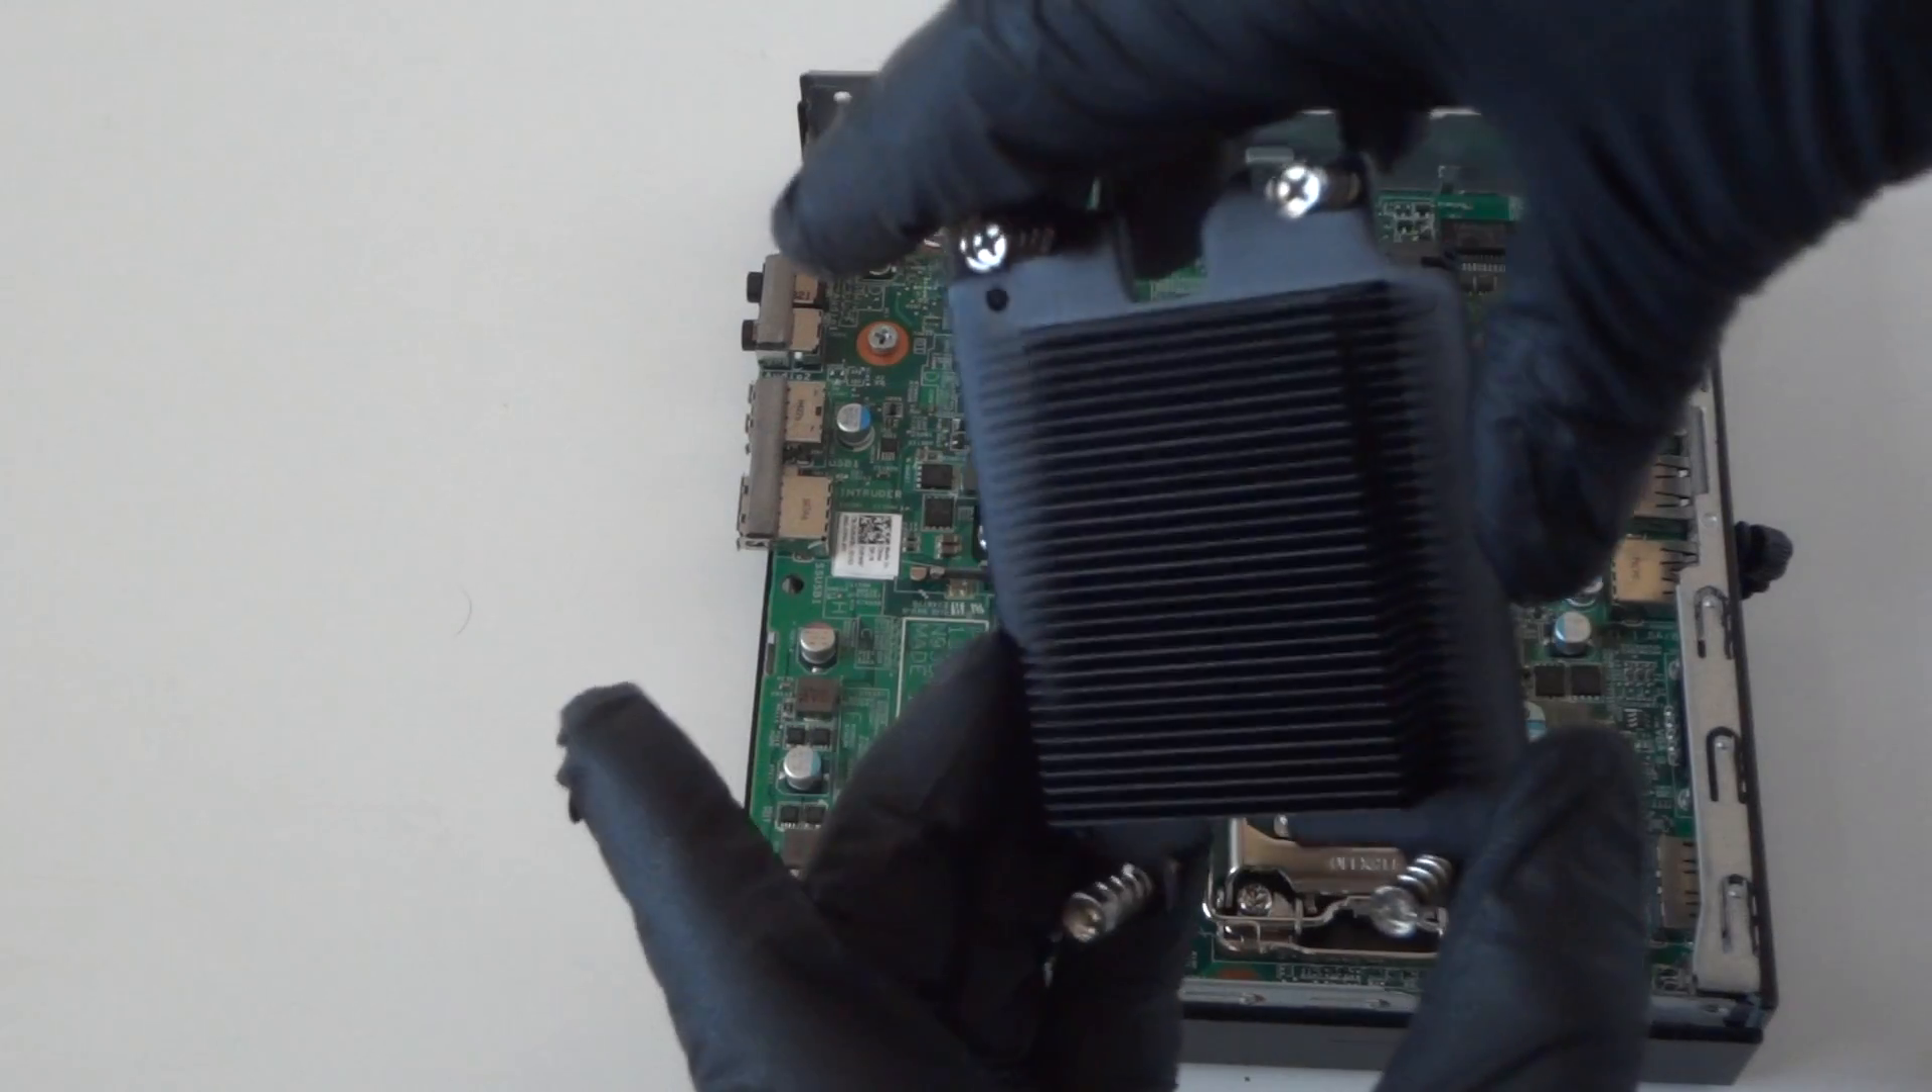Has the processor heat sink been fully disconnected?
Yes.